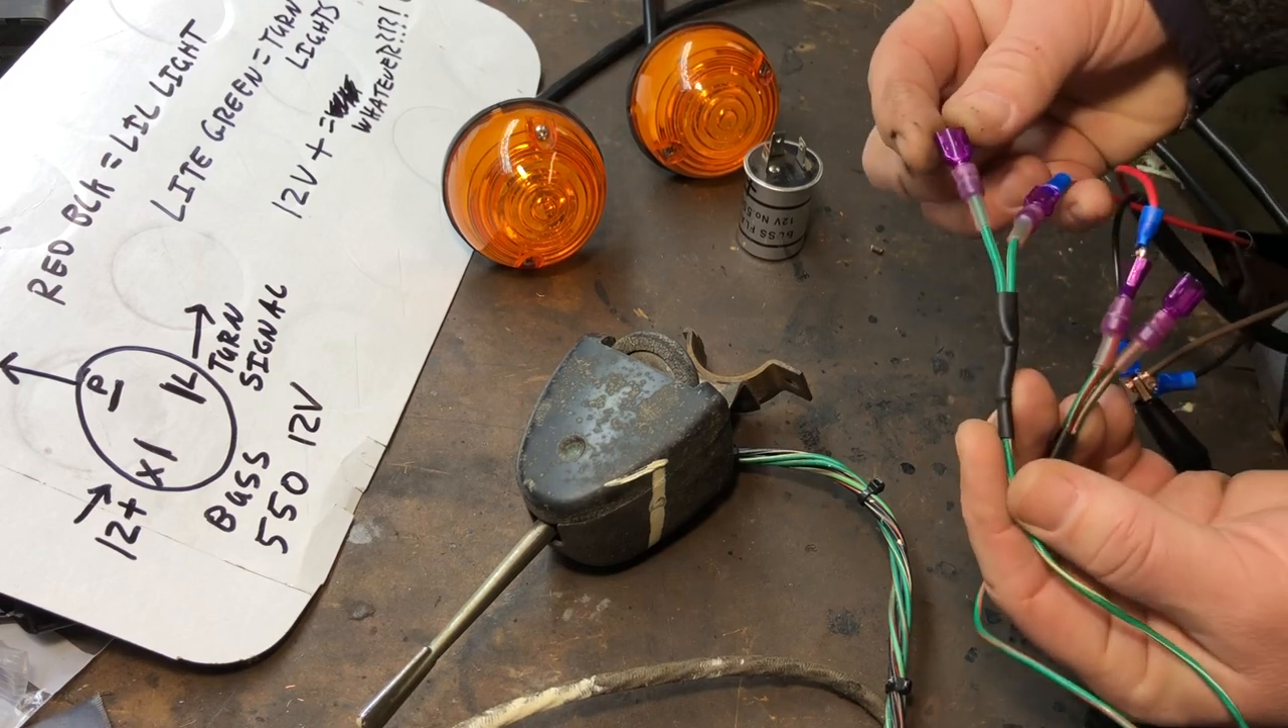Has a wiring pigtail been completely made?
Yes.